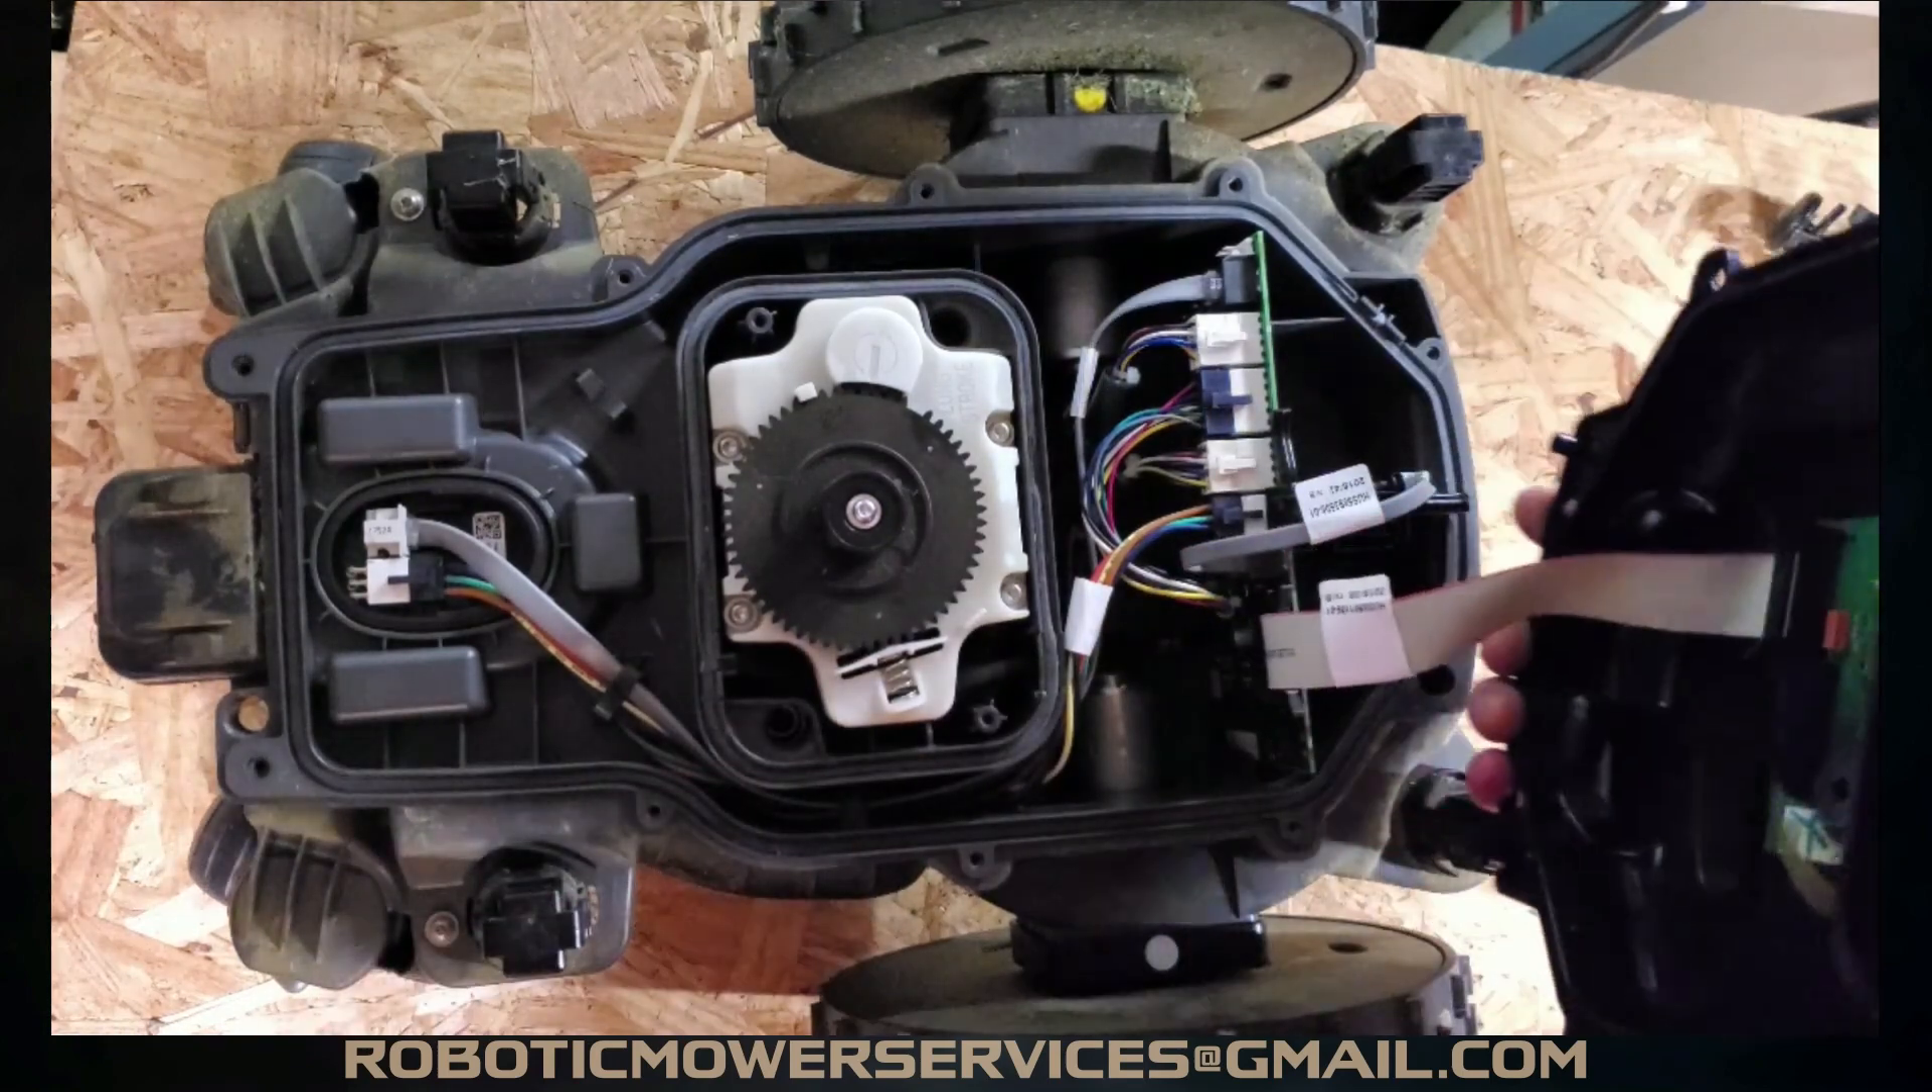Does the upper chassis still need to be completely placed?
Yes.